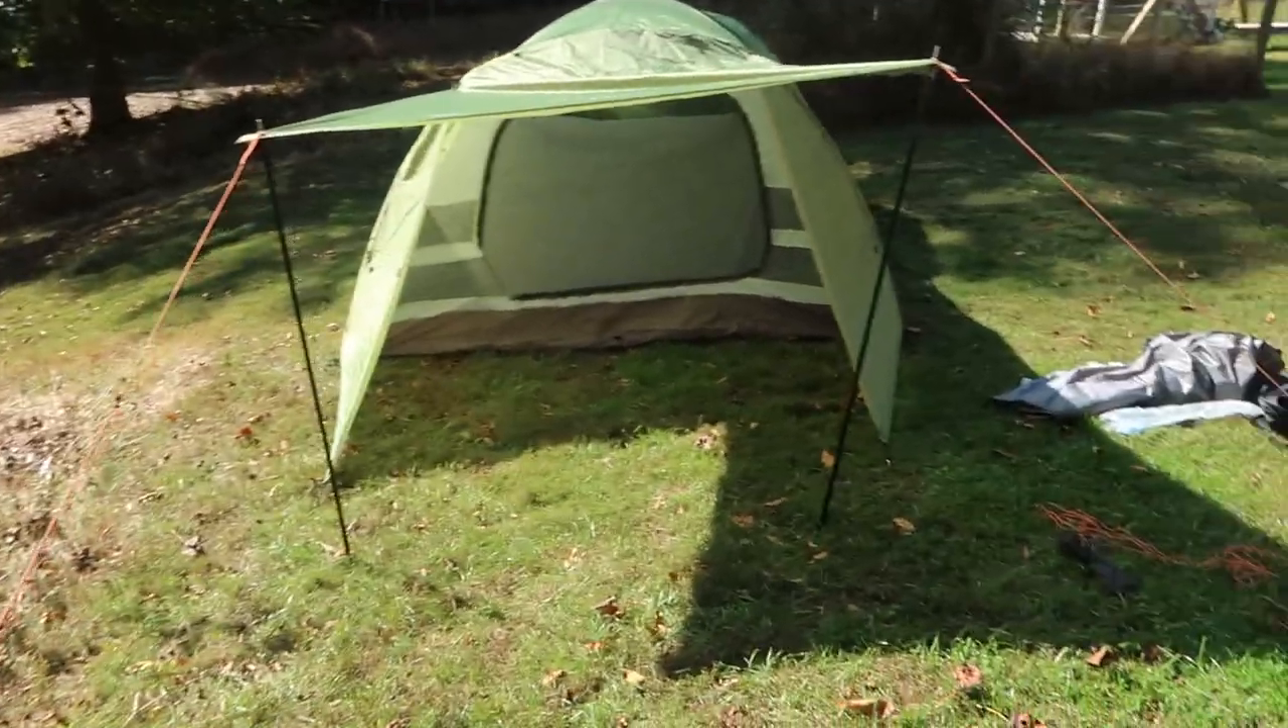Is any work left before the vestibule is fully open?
No.